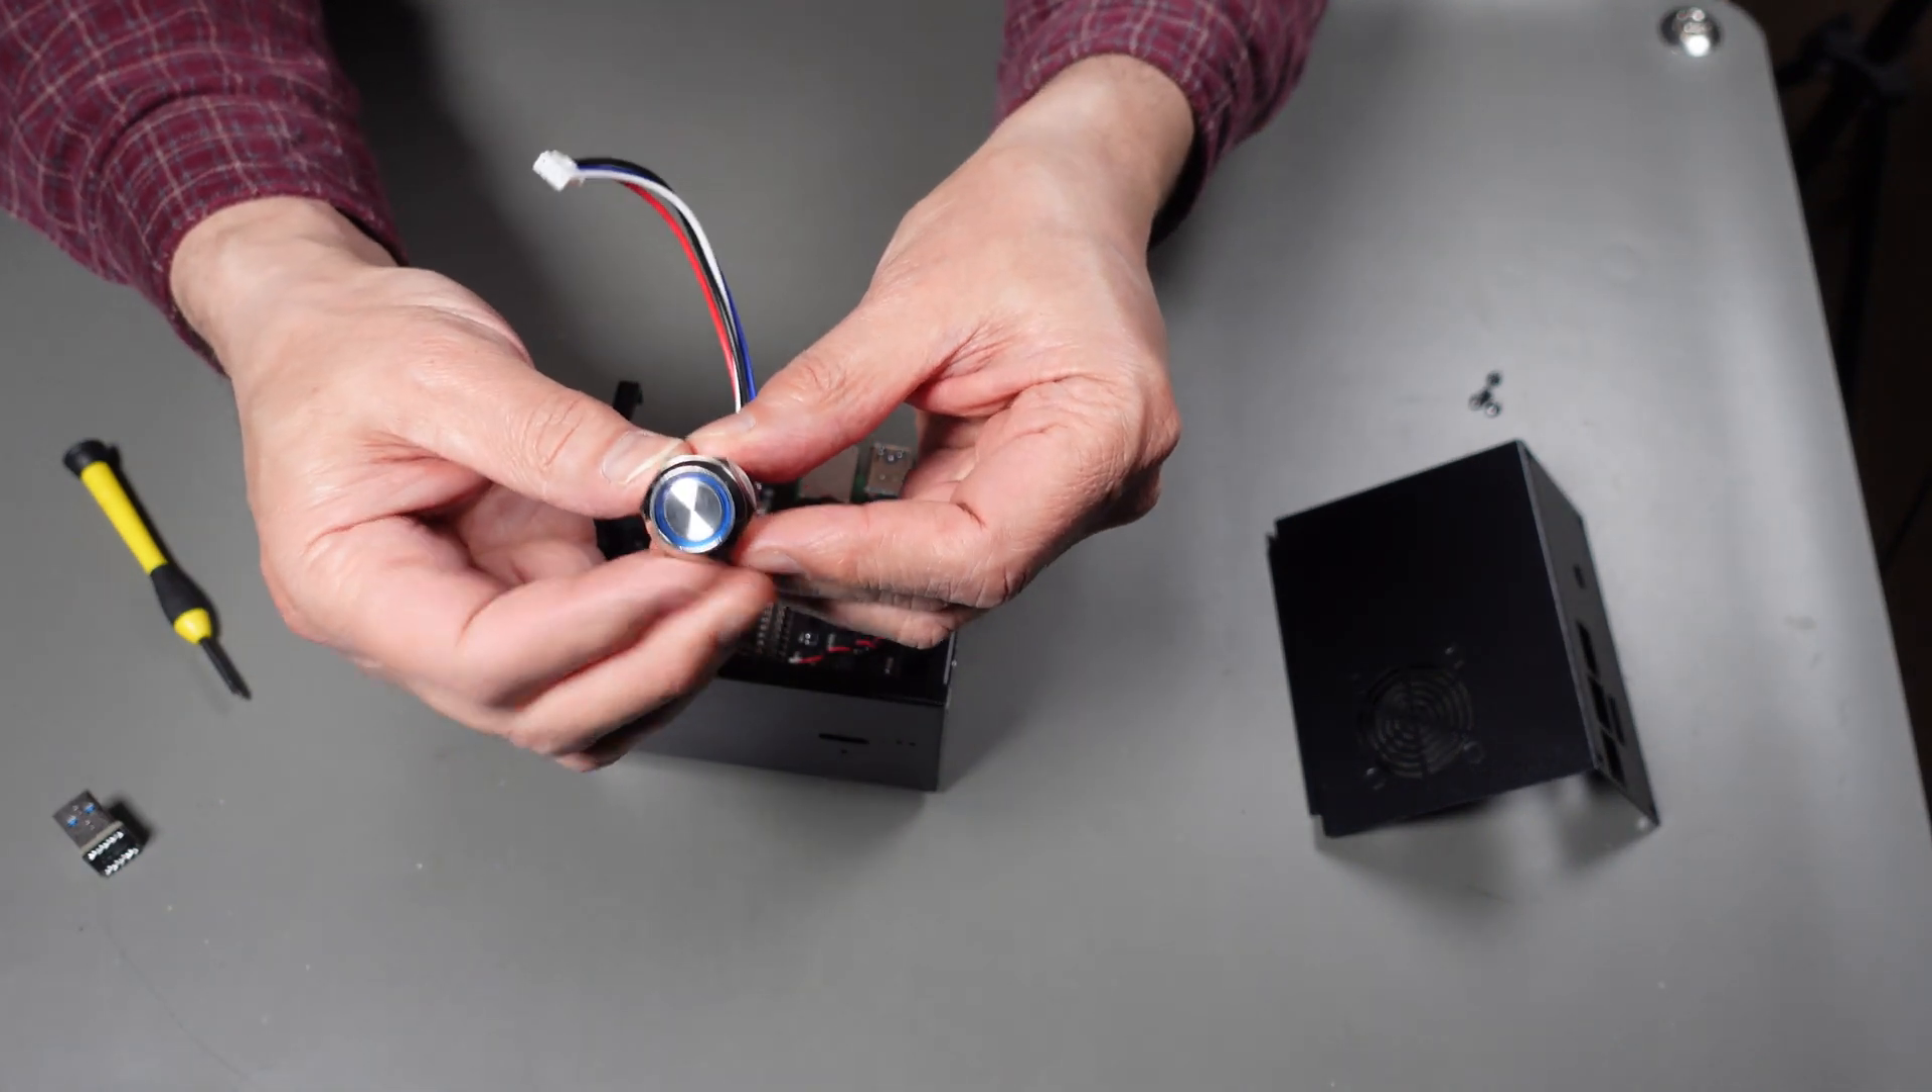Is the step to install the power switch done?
No.